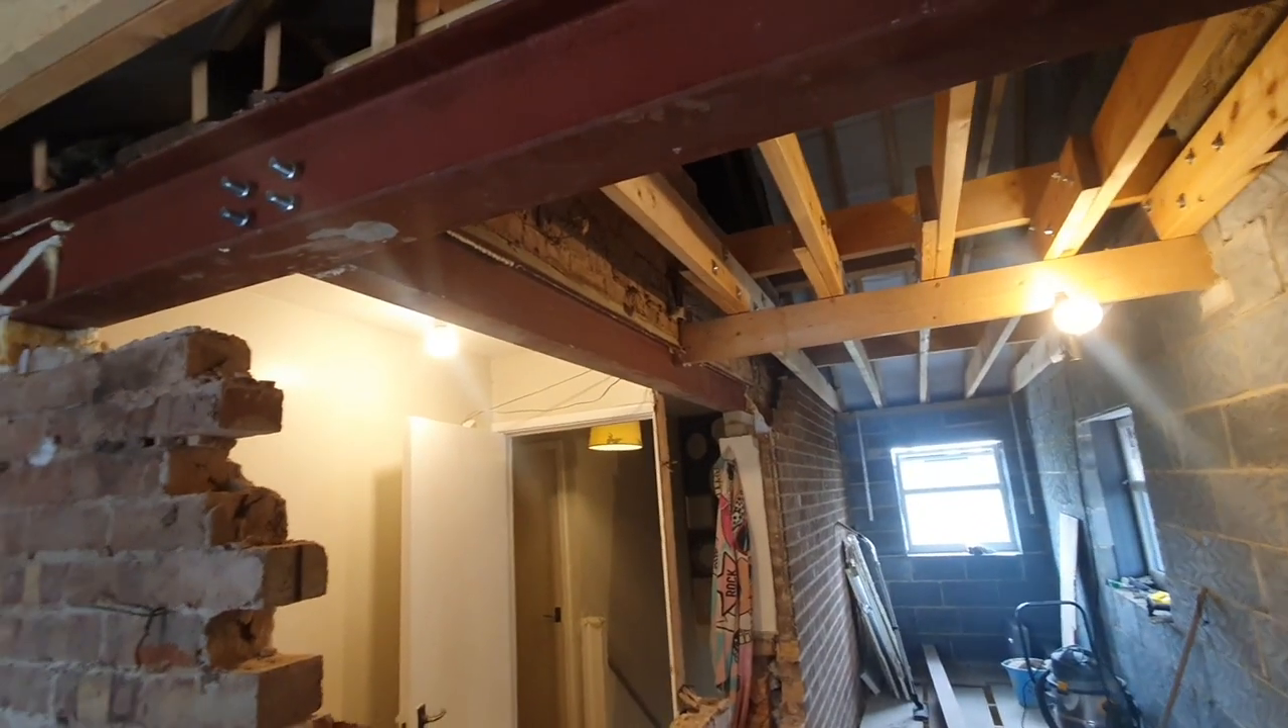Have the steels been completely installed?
Yes.